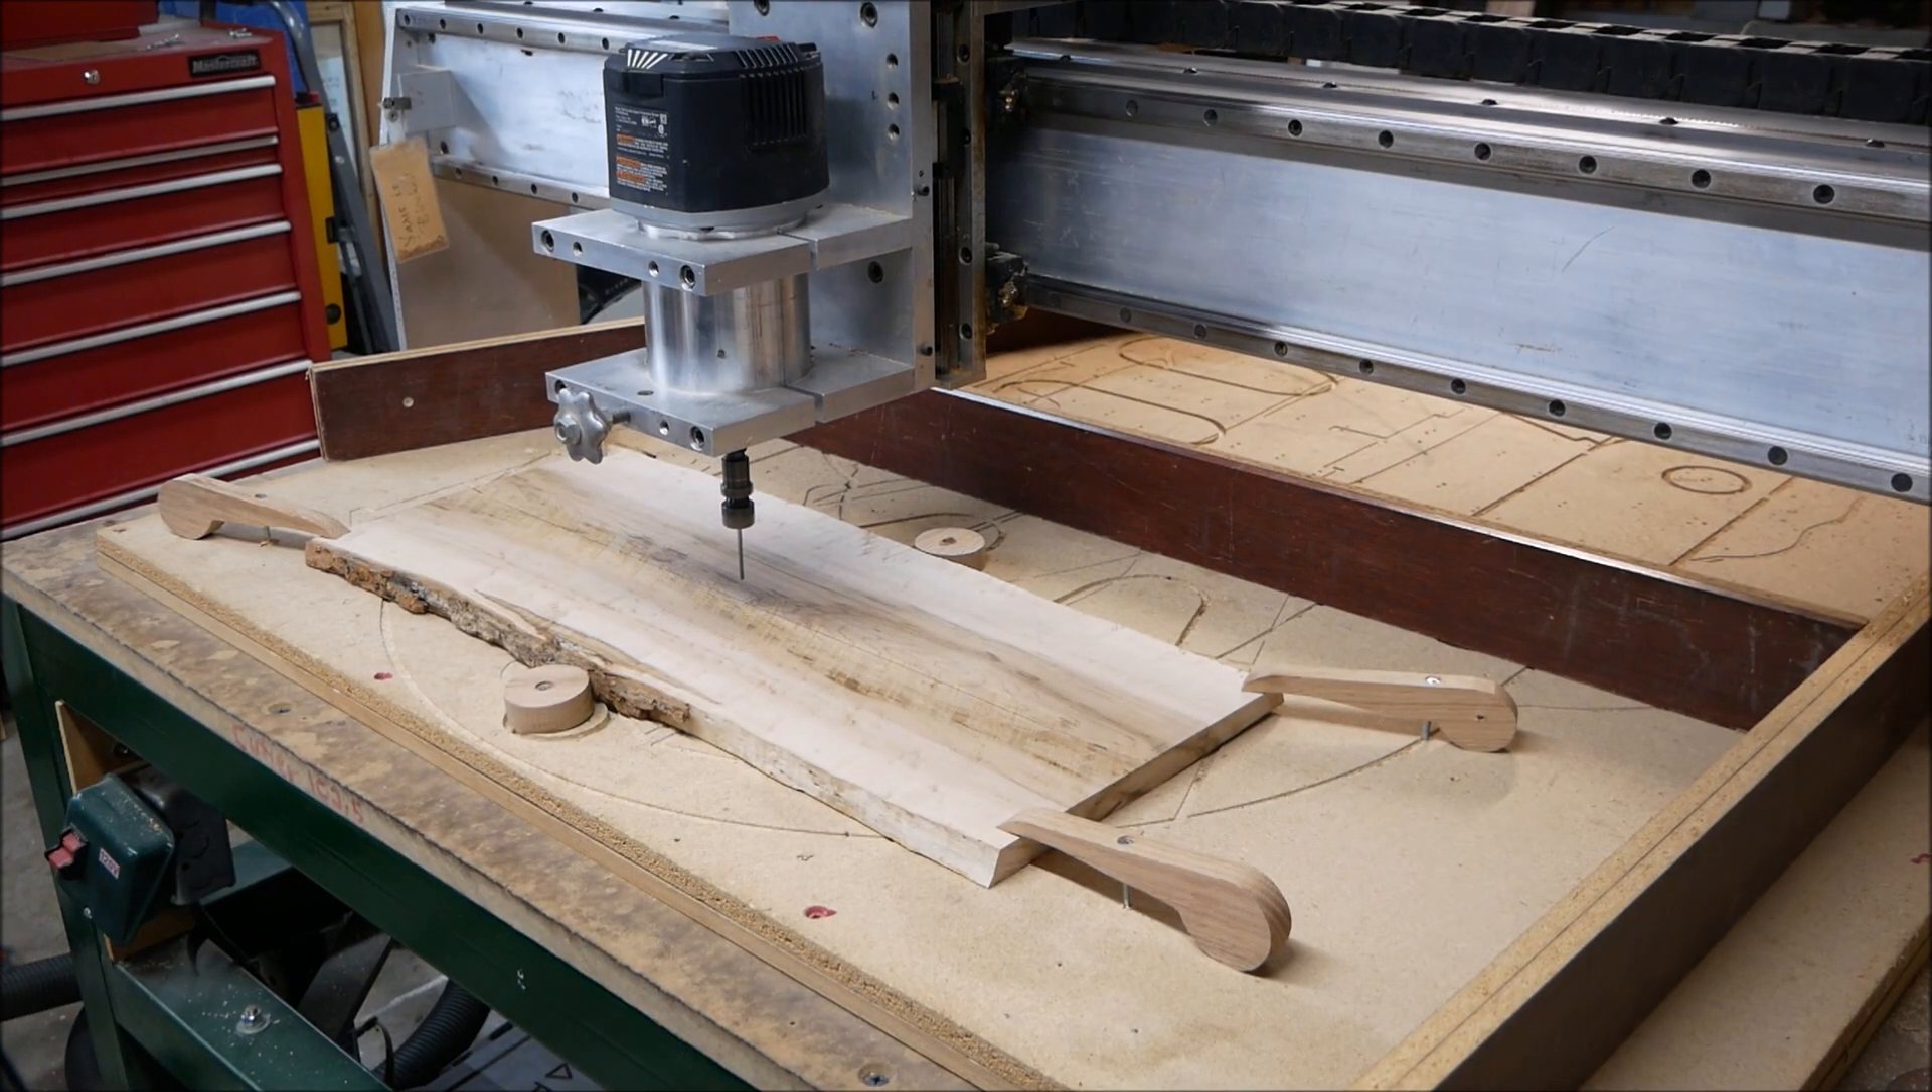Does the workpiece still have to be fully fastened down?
No.